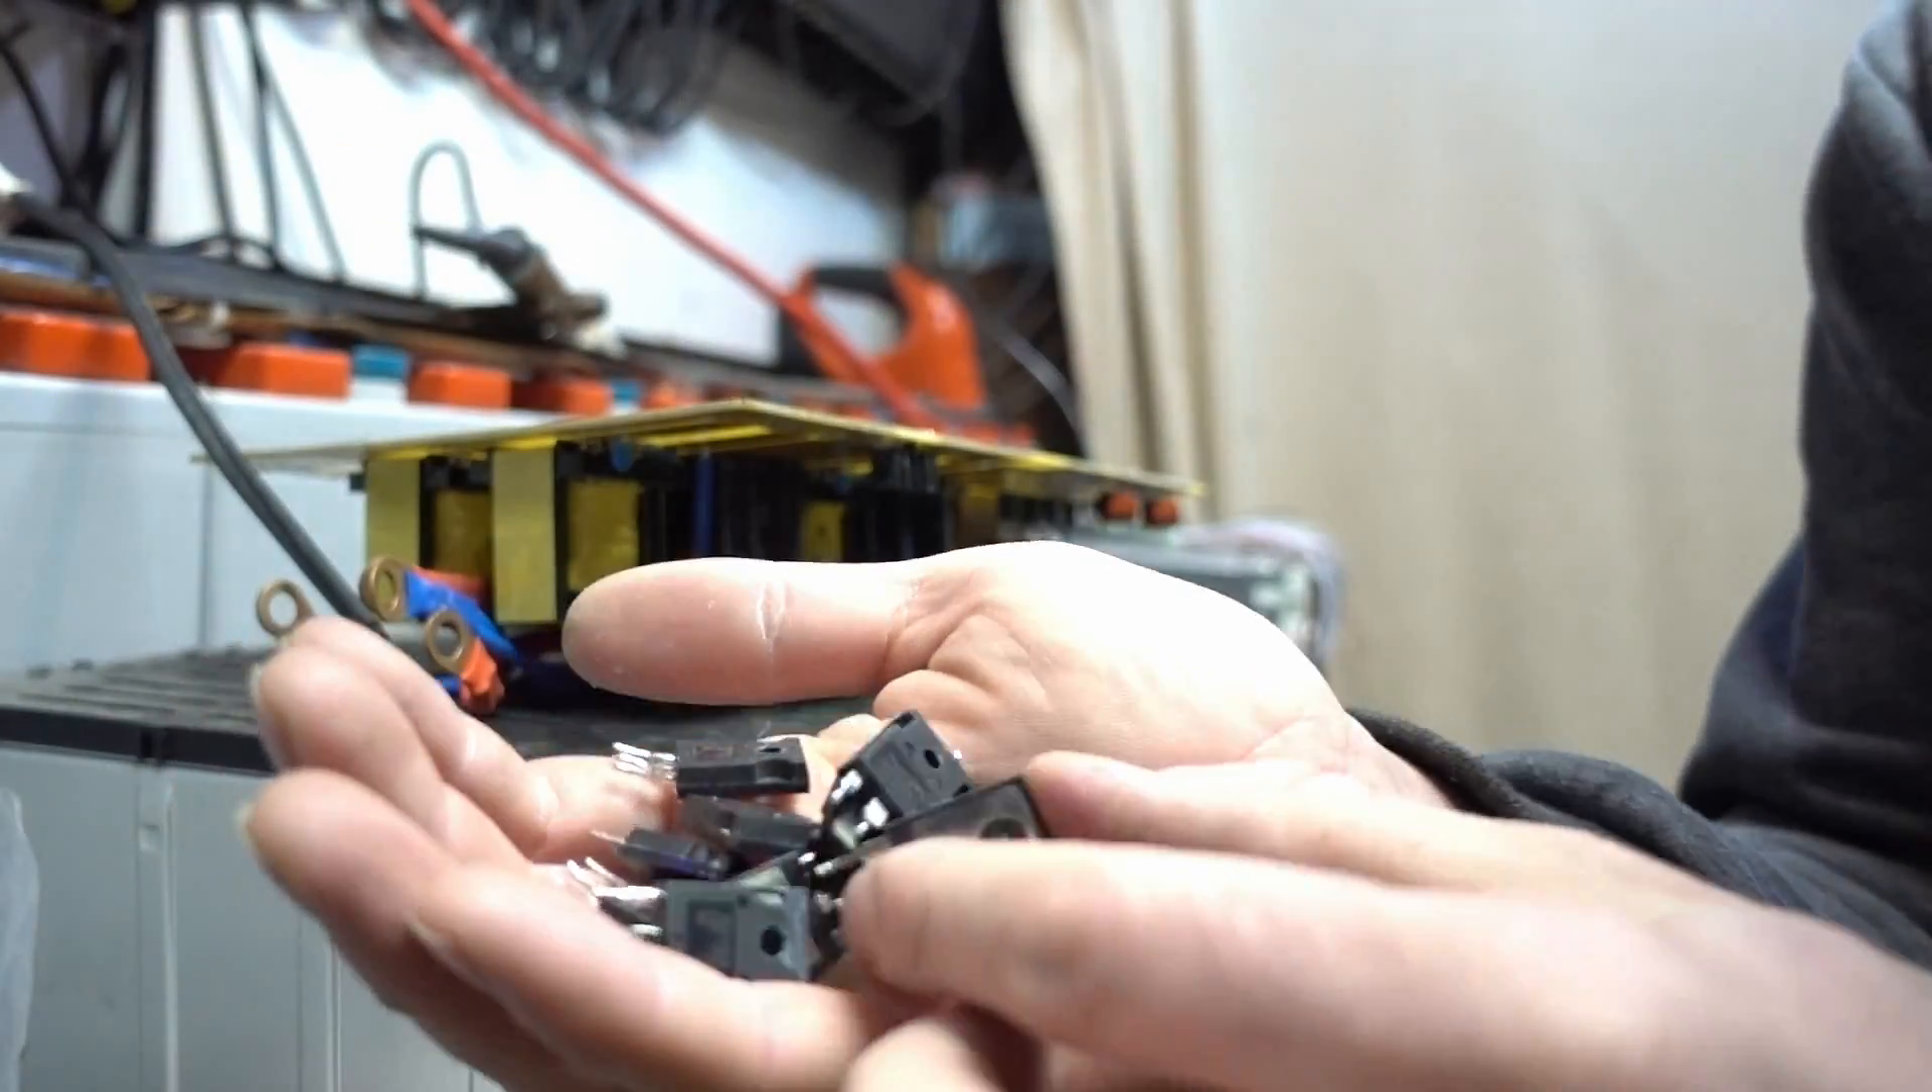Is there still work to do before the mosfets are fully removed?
No.